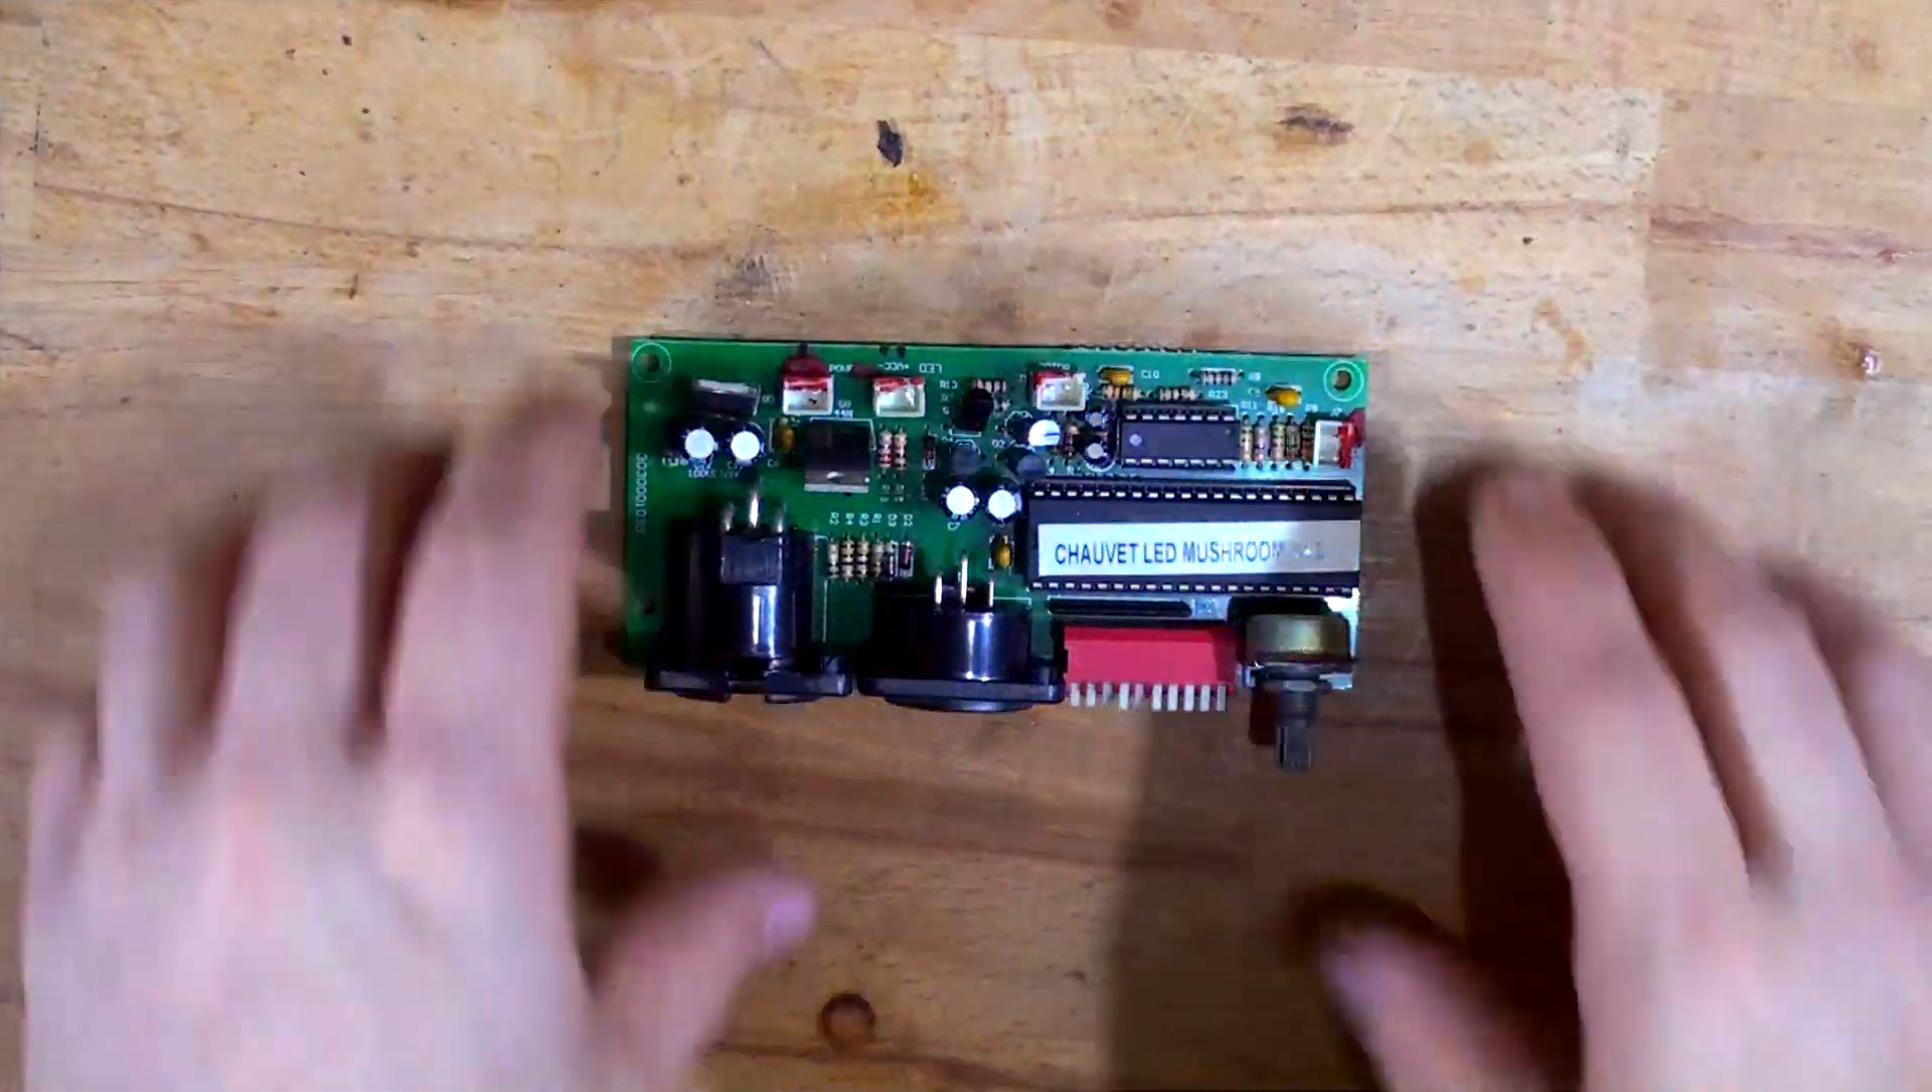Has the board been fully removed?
Yes.